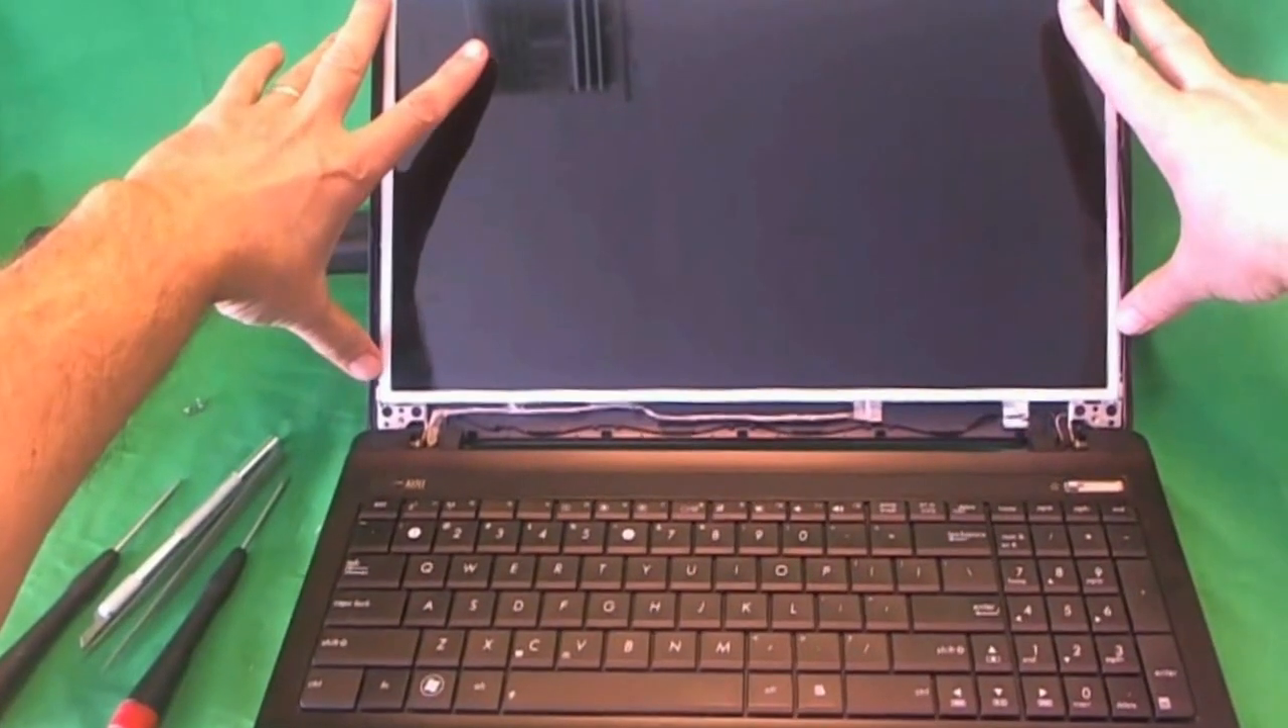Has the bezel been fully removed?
Yes.